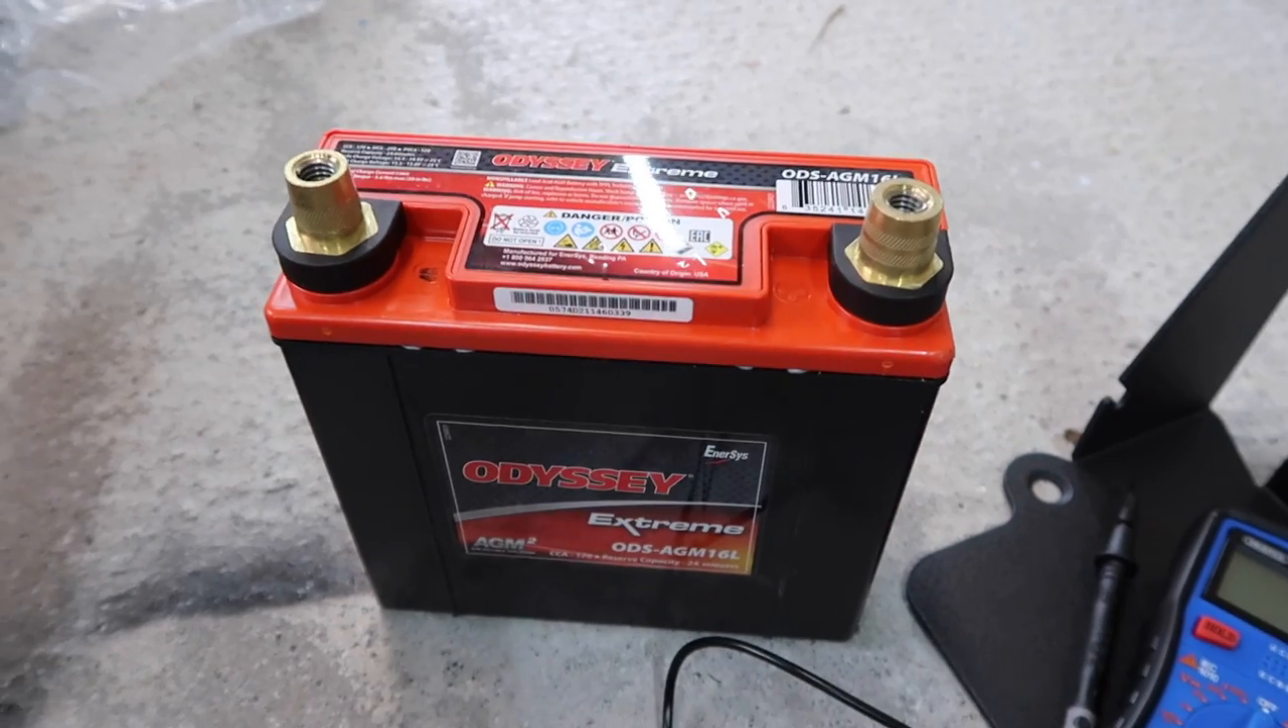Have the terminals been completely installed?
Yes.